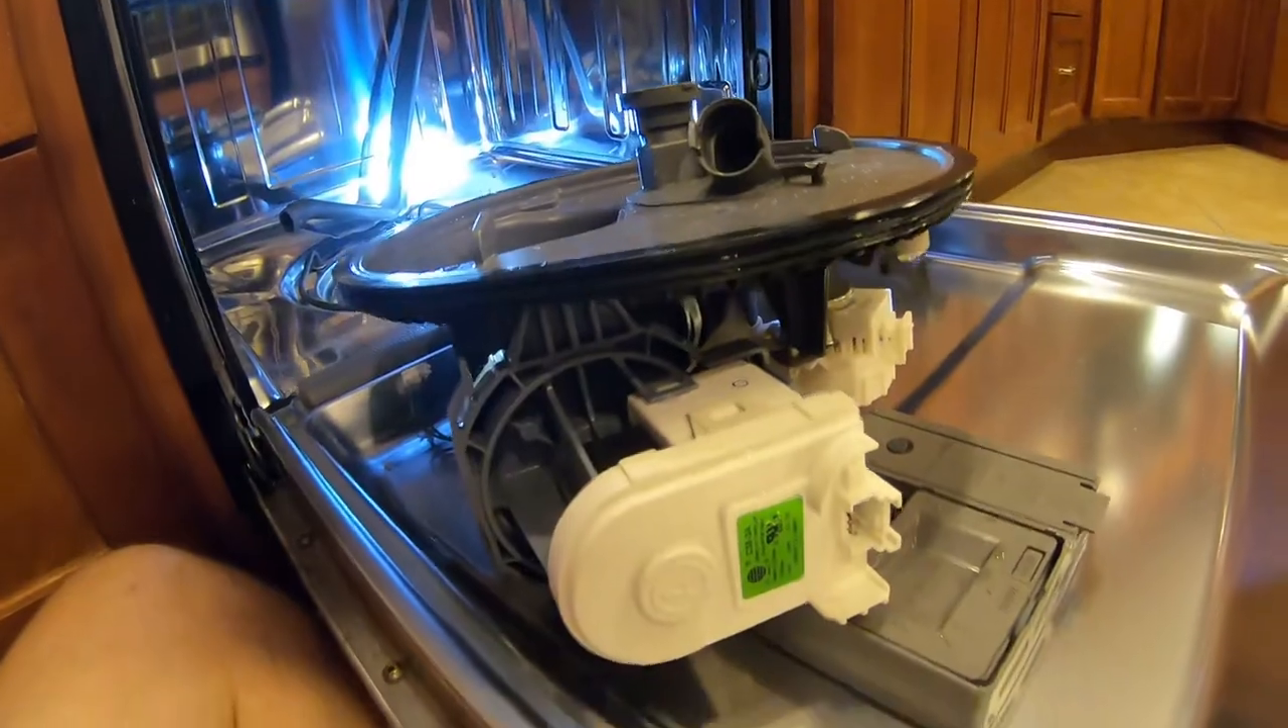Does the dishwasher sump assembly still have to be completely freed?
No.